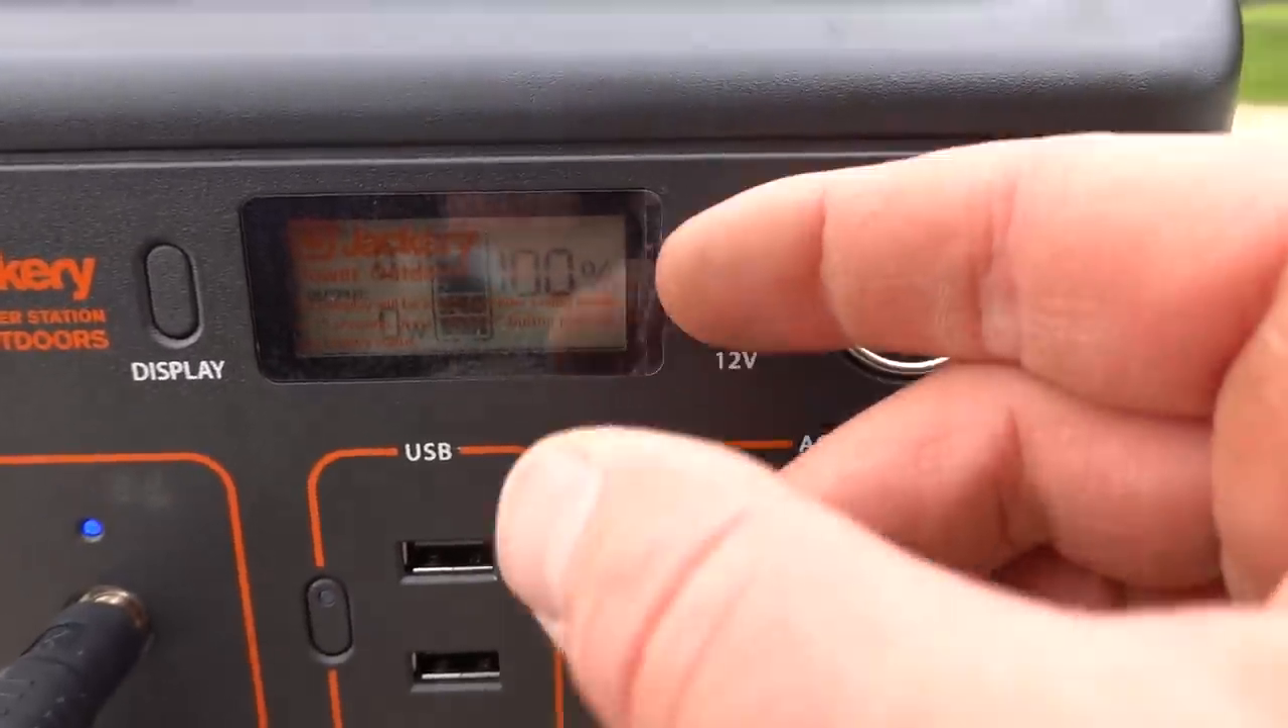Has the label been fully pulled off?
No.